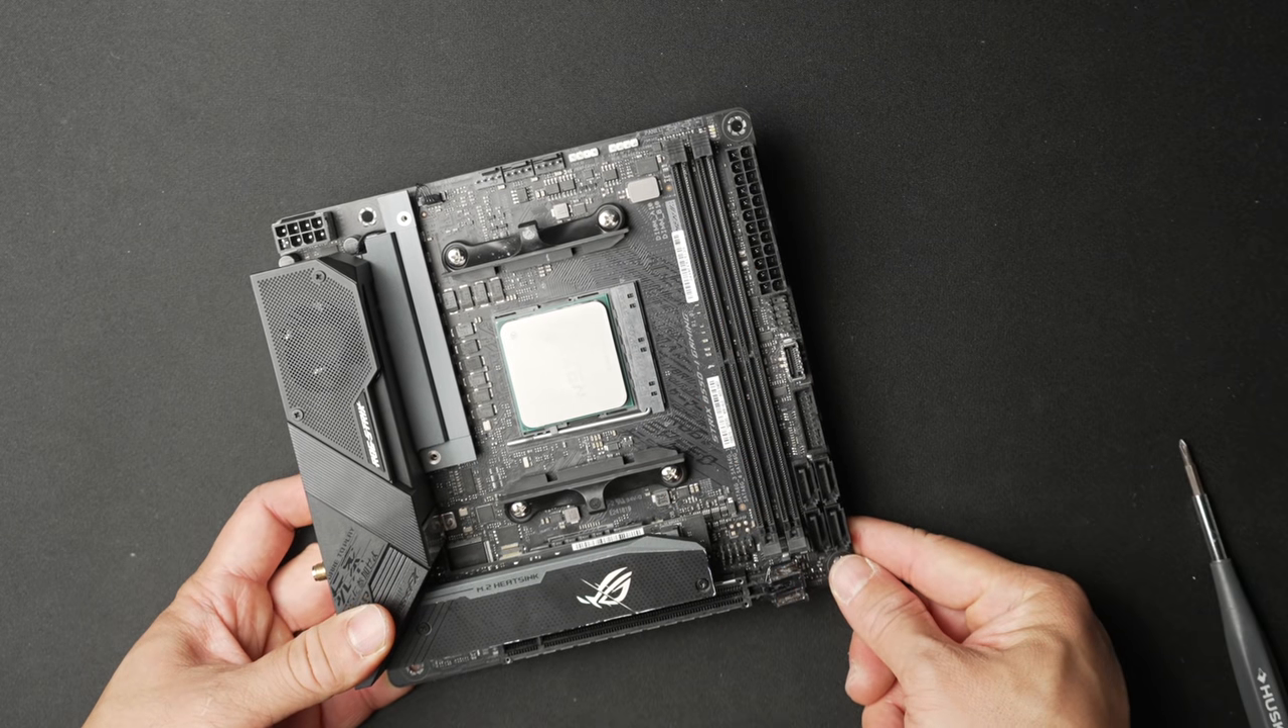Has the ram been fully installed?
No.